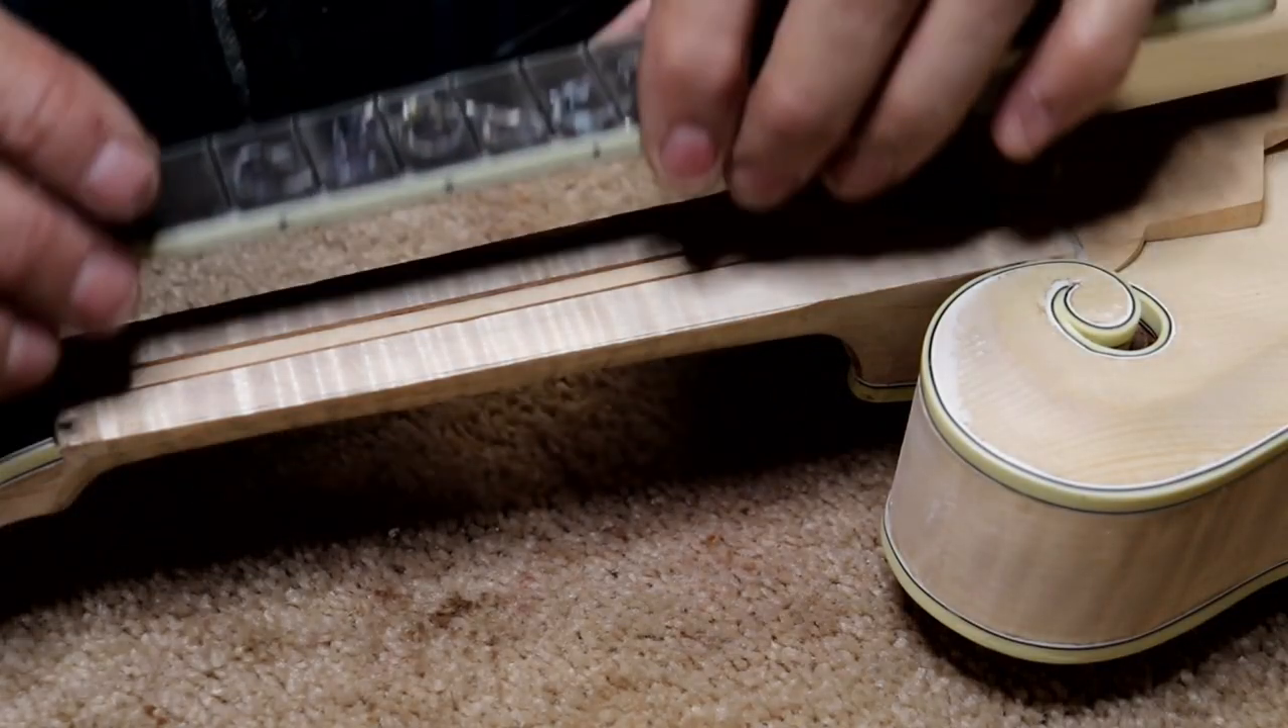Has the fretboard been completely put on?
No.